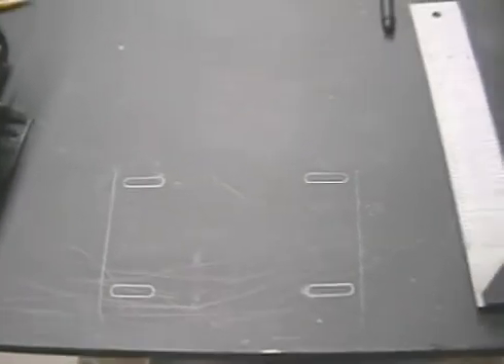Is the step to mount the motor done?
No.